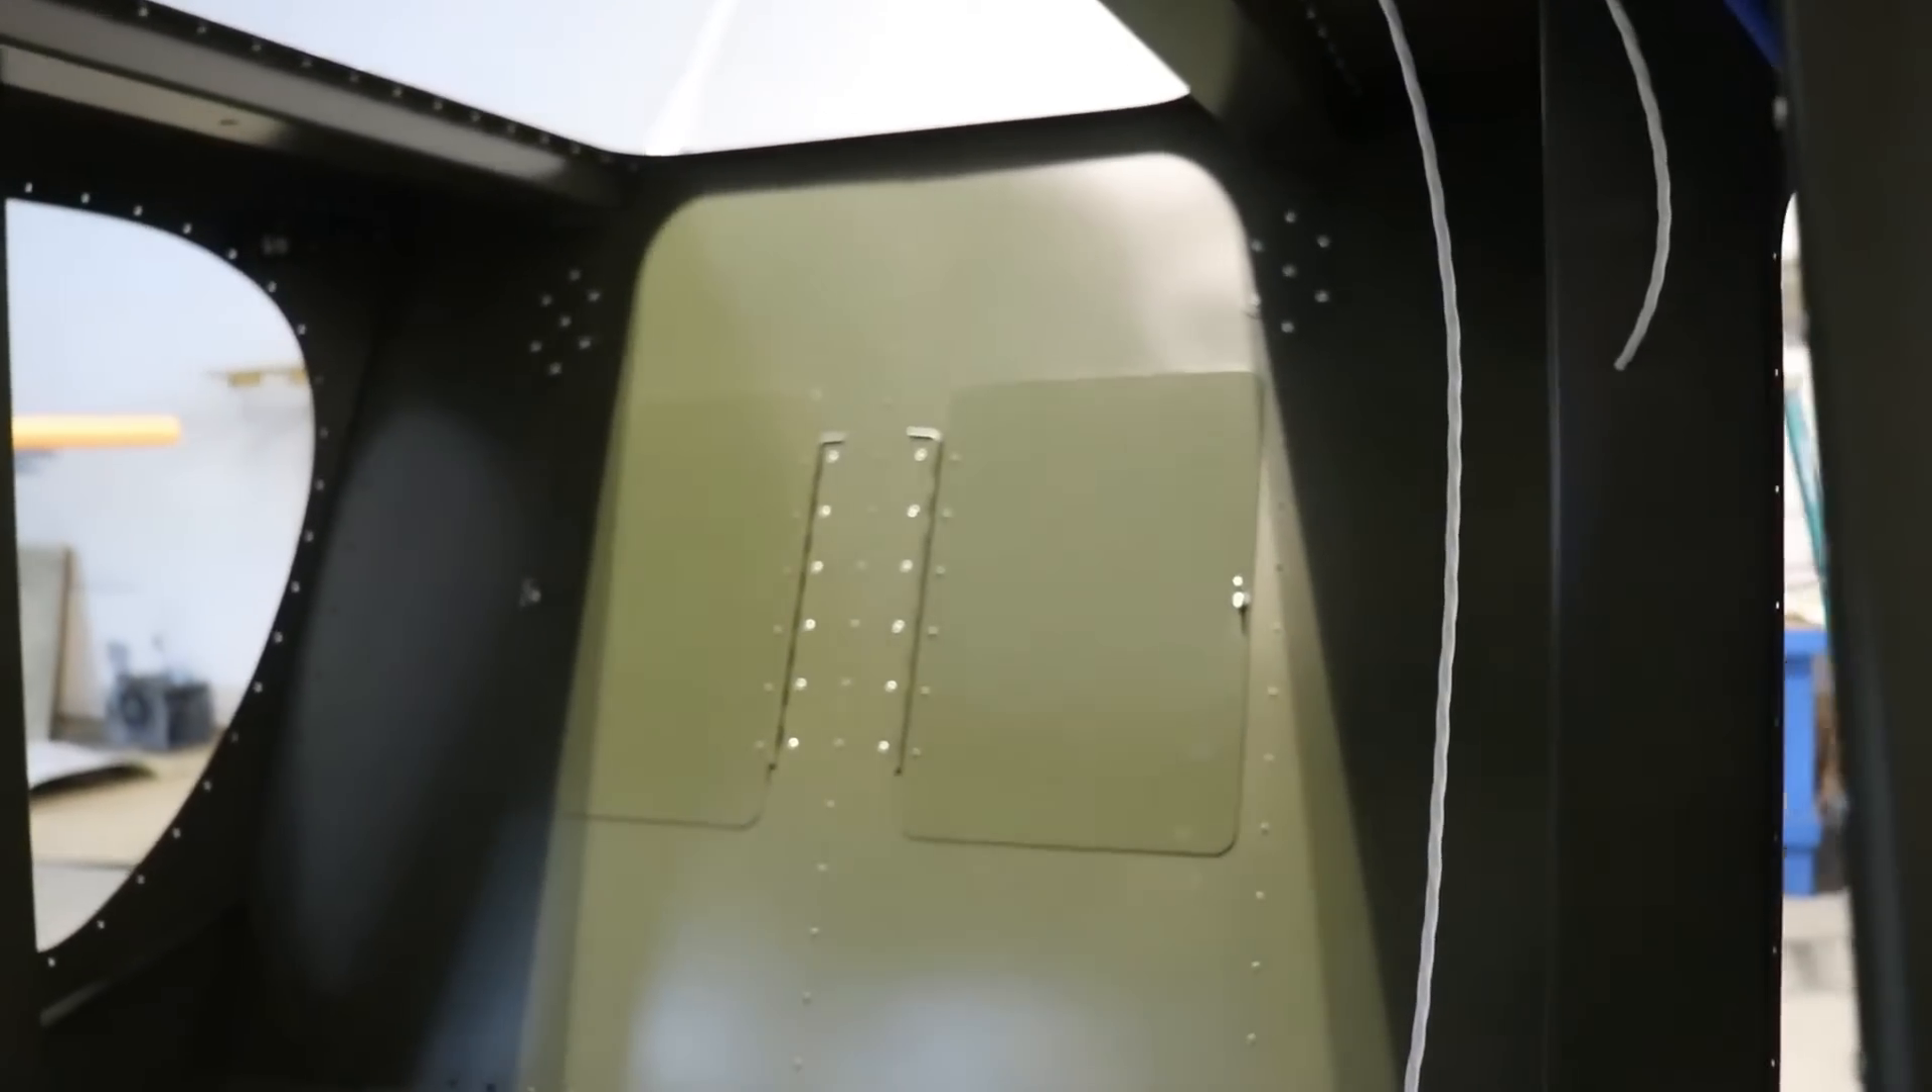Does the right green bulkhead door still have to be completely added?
No.